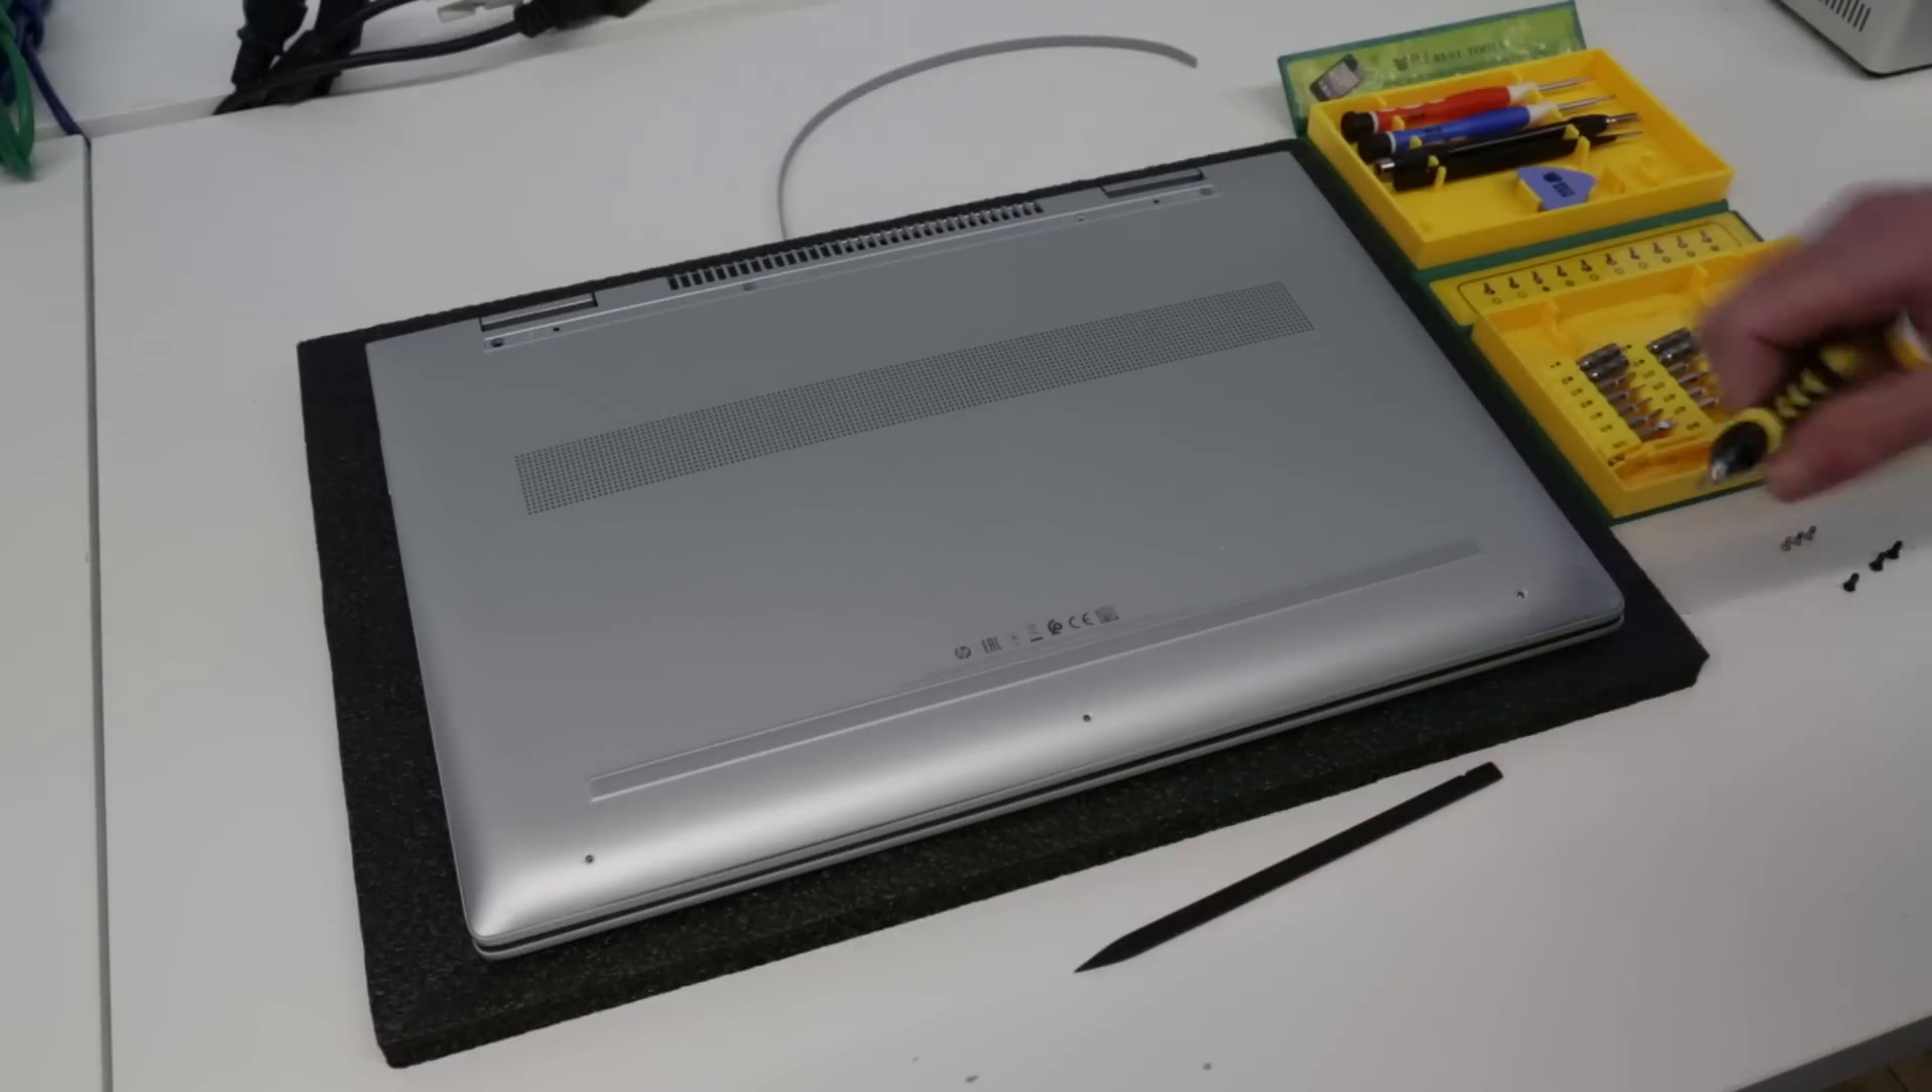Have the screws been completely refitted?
No.